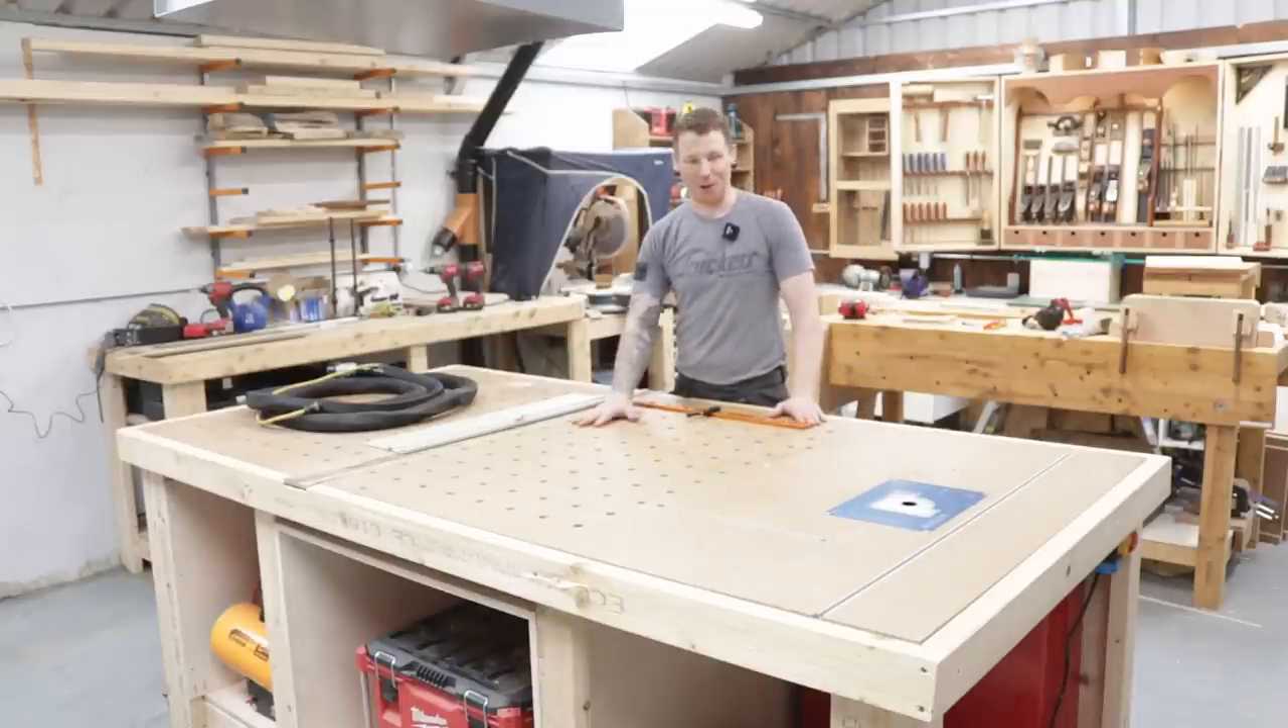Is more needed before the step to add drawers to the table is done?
Yes.